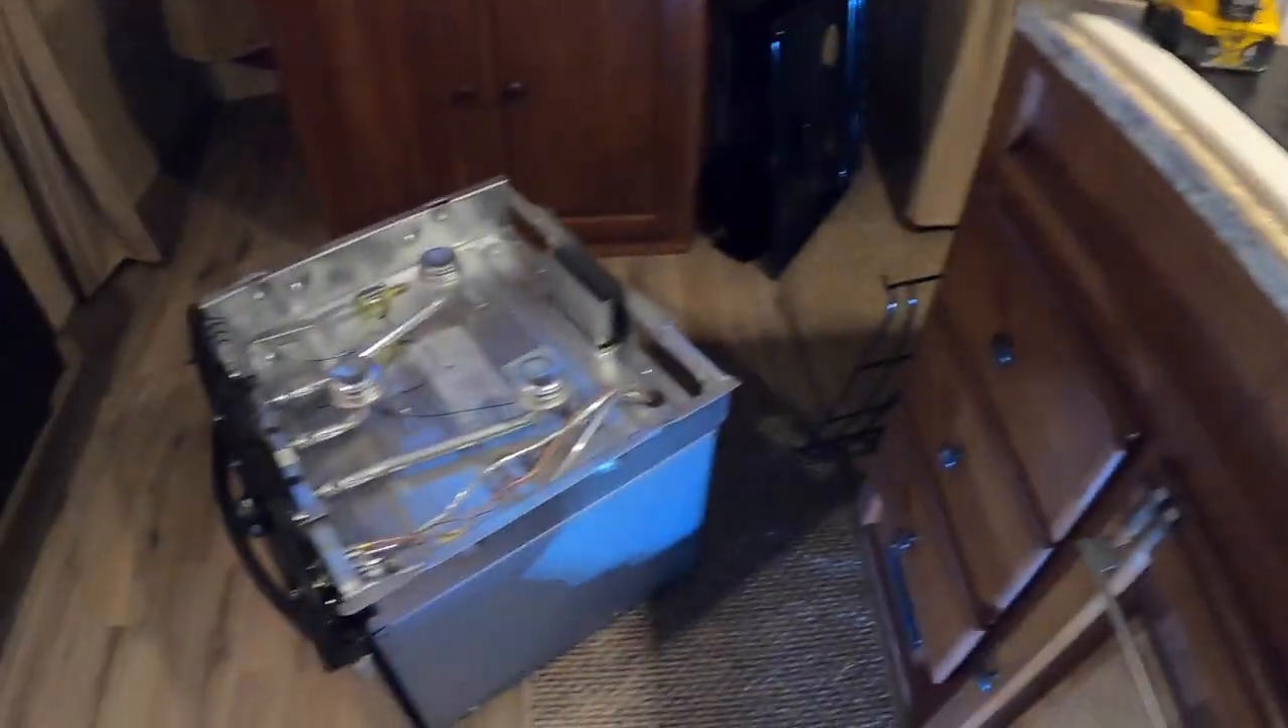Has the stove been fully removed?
Yes.